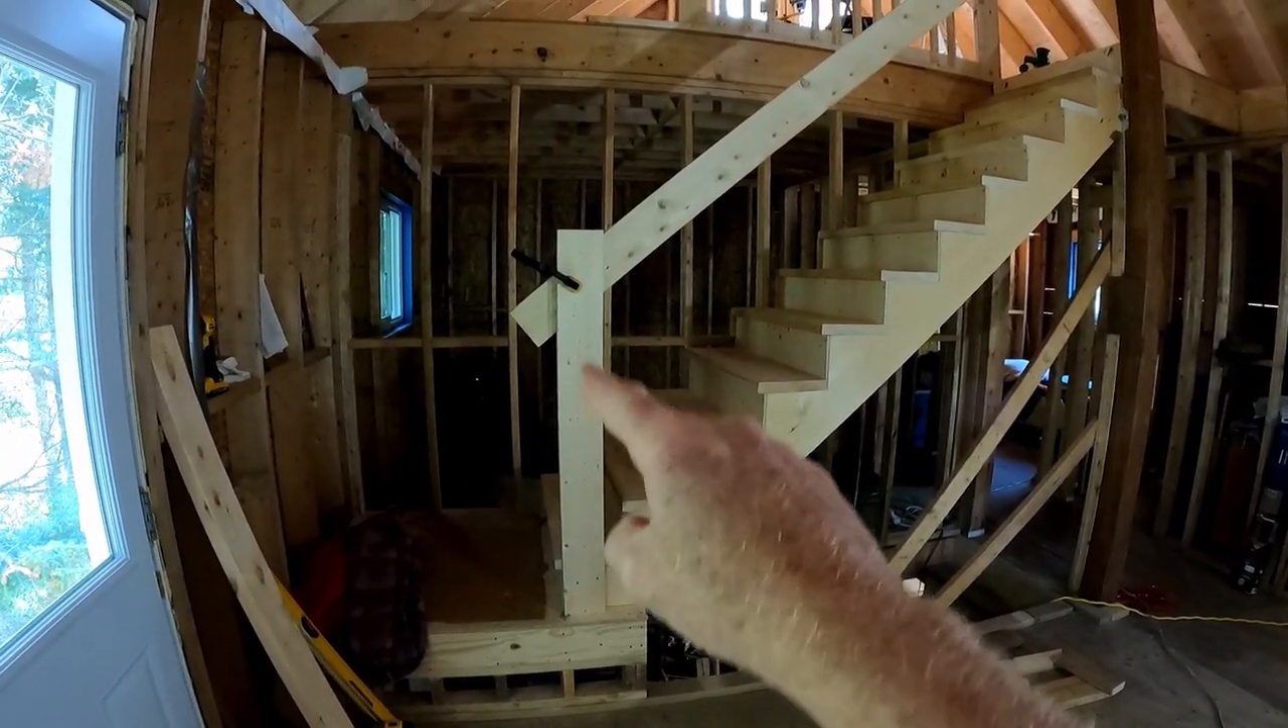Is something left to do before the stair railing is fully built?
Yes.